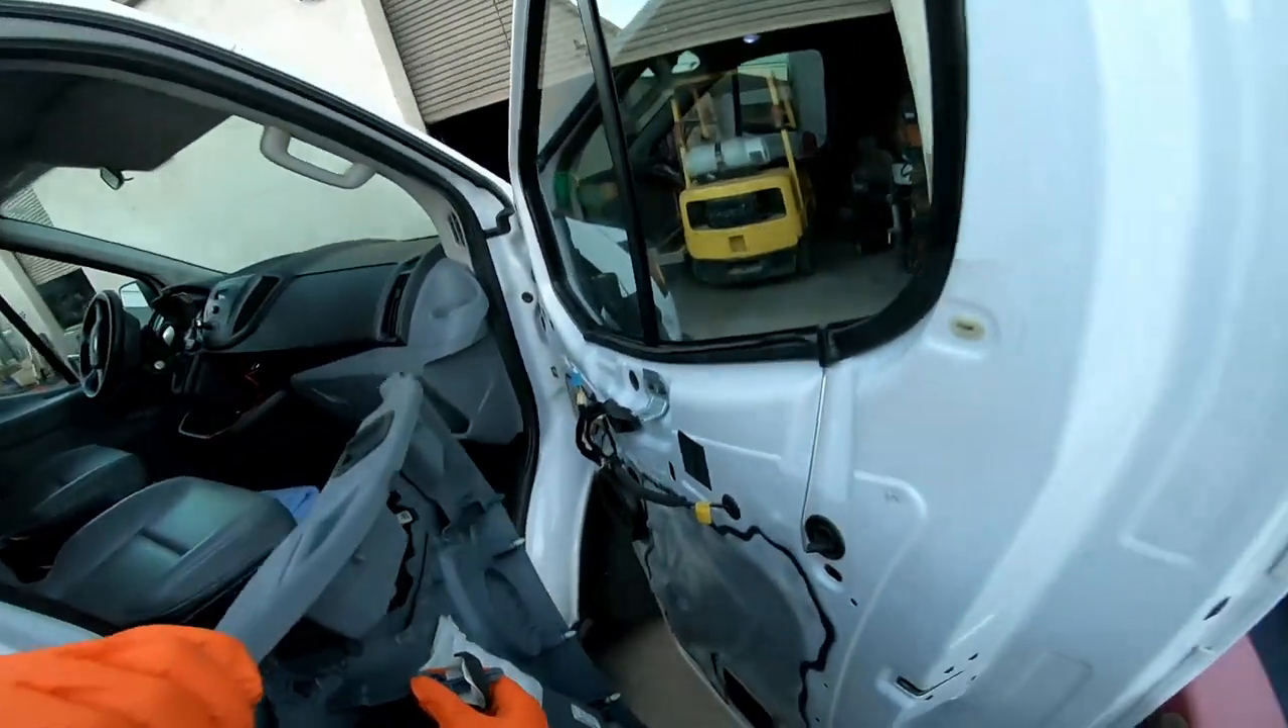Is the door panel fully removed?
Yes.